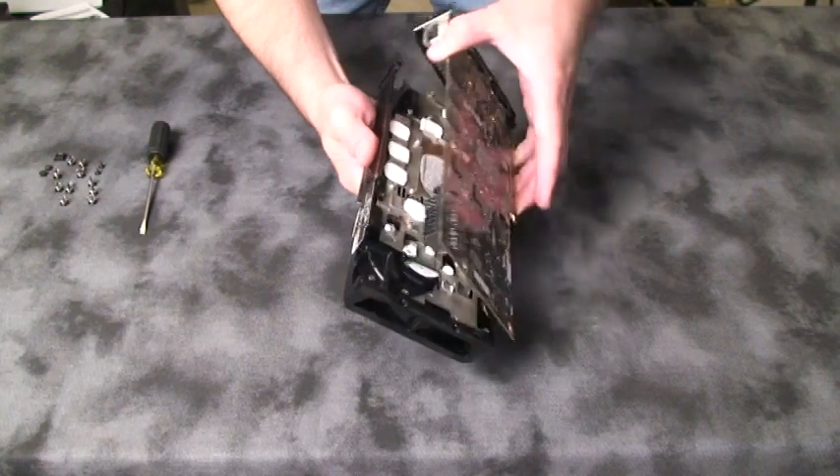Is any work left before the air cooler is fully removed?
Yes.